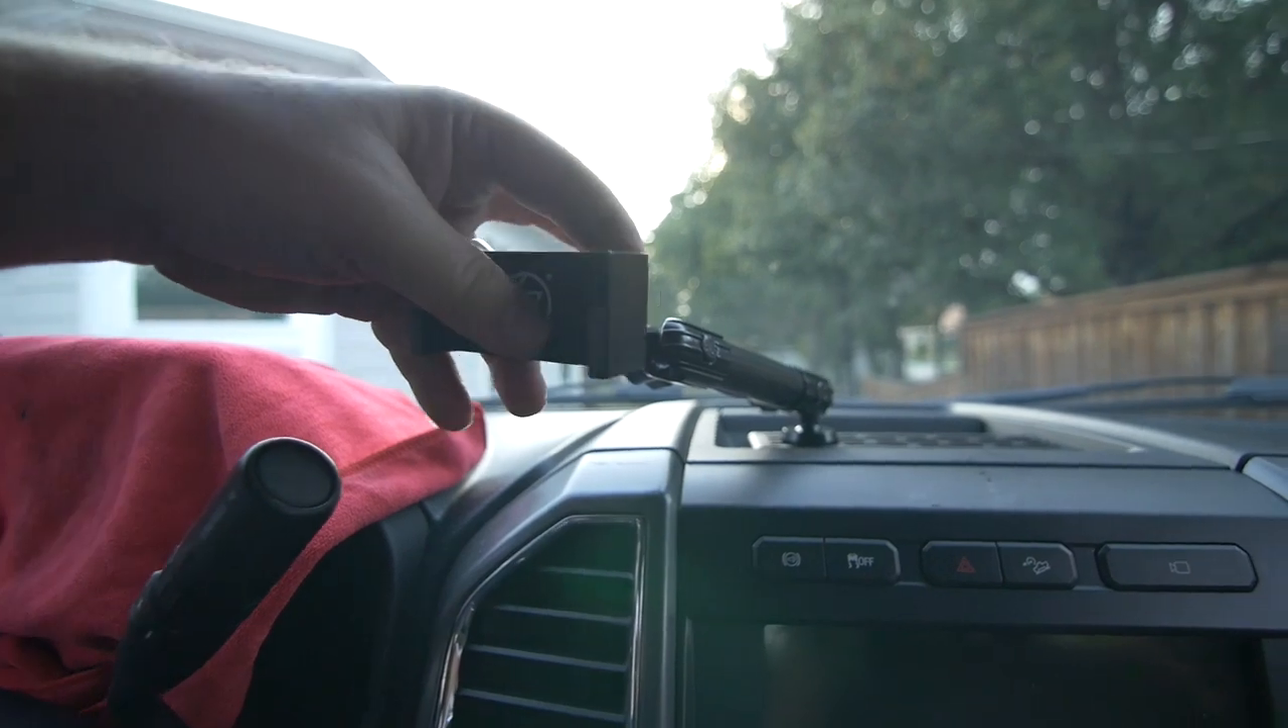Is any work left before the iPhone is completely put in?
Yes.